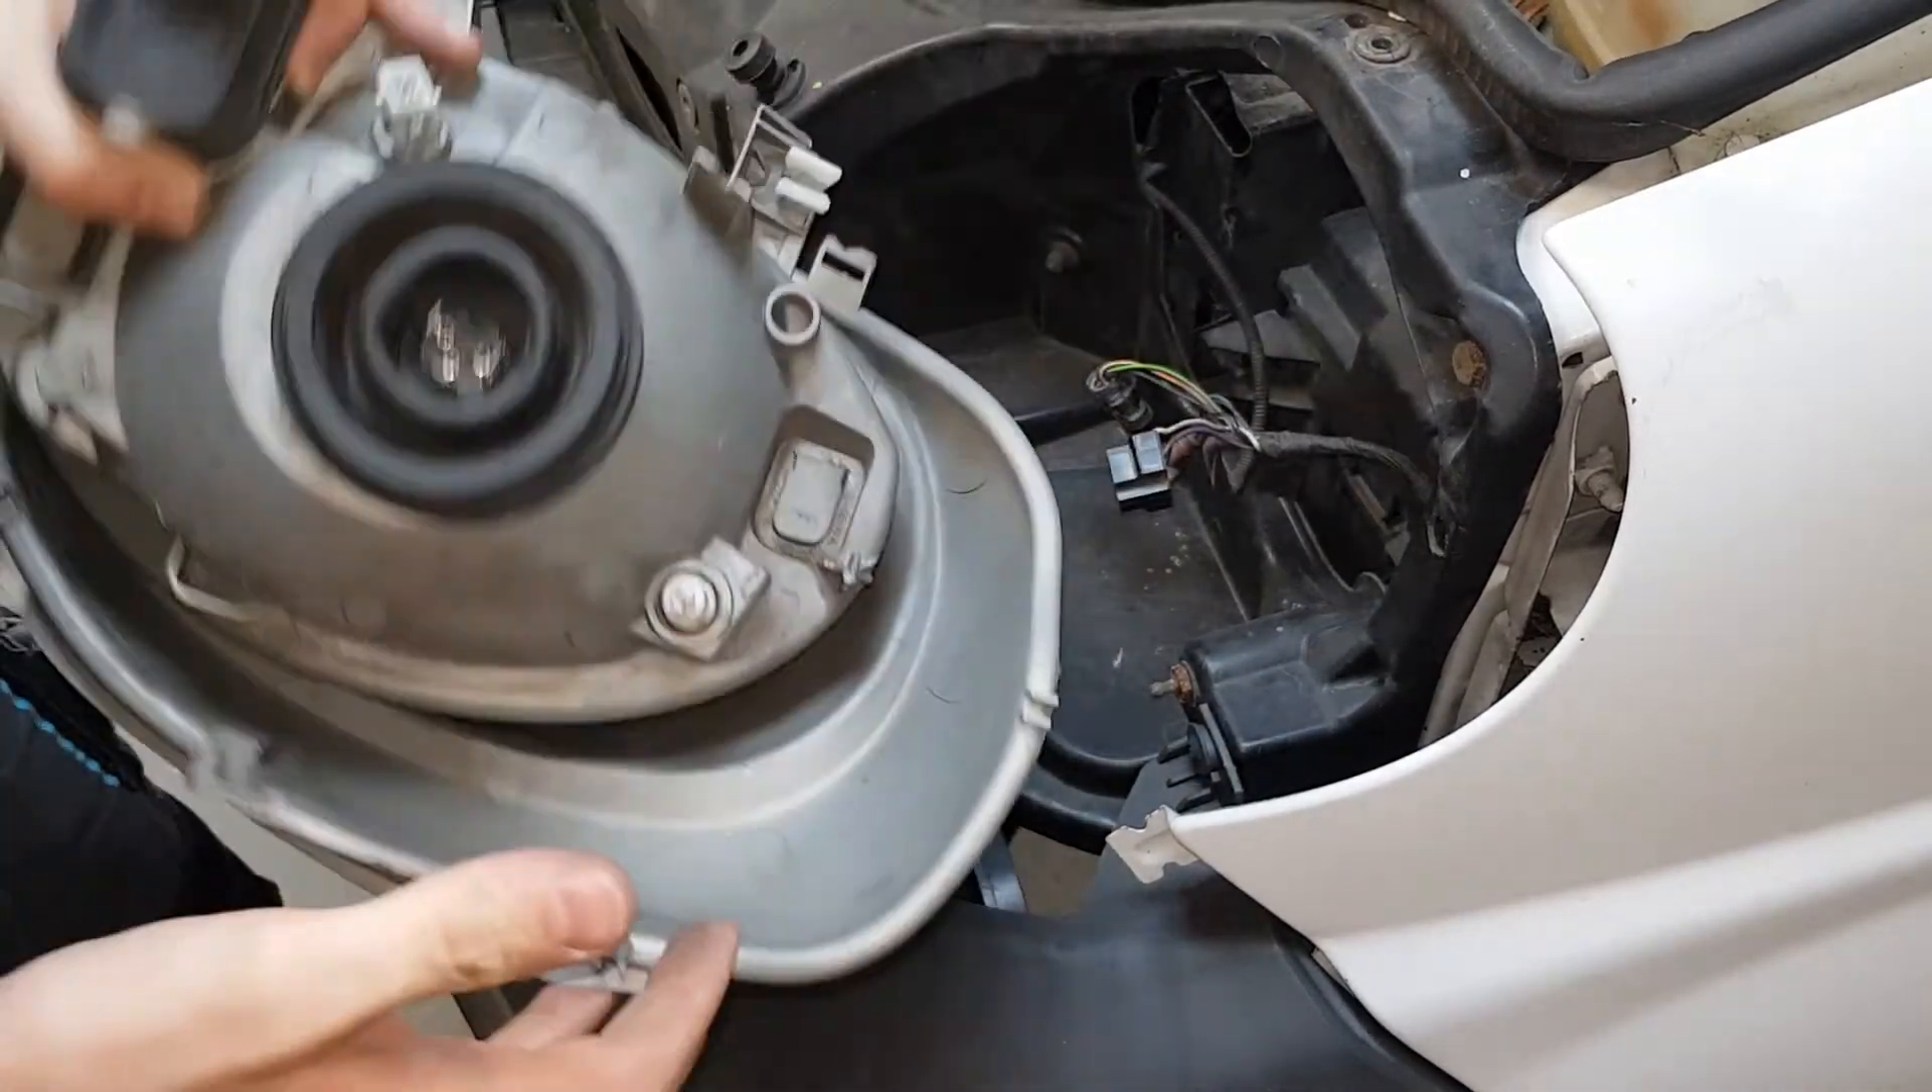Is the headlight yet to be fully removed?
No.